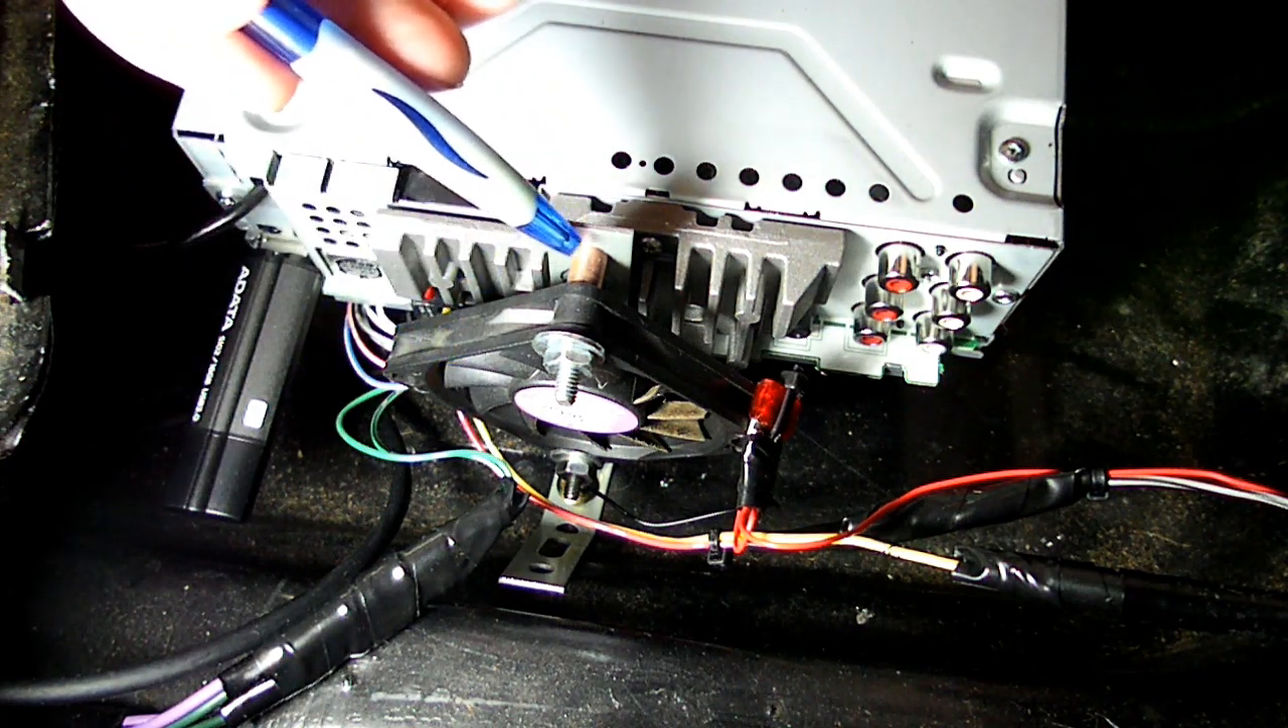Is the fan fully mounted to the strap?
Yes.